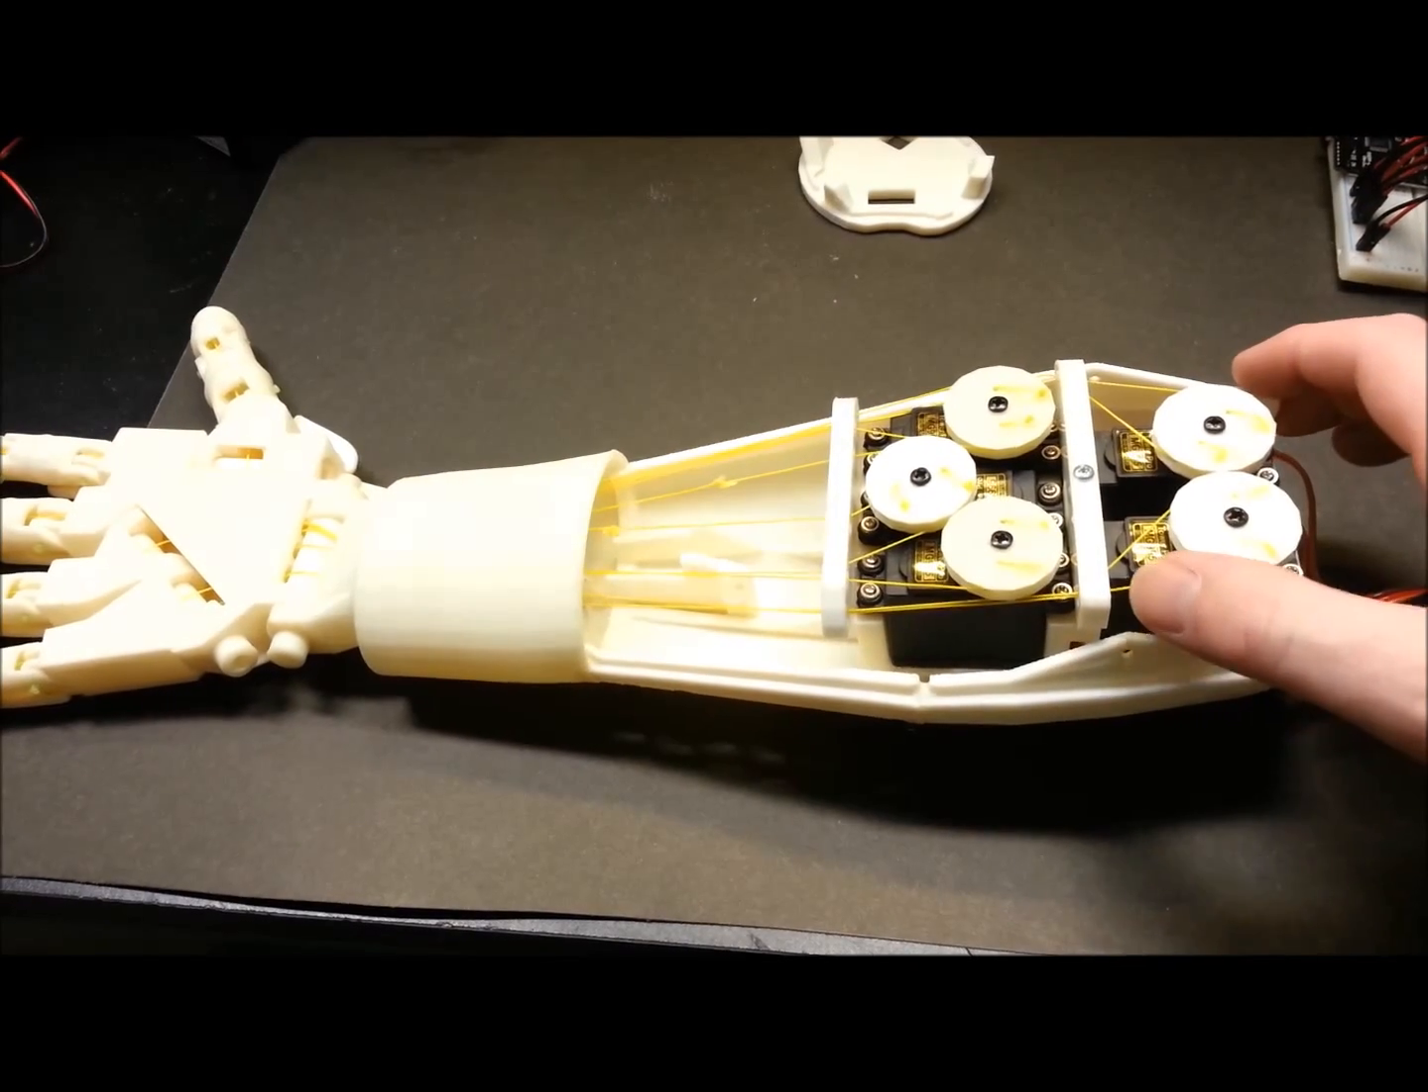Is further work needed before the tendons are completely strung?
No.